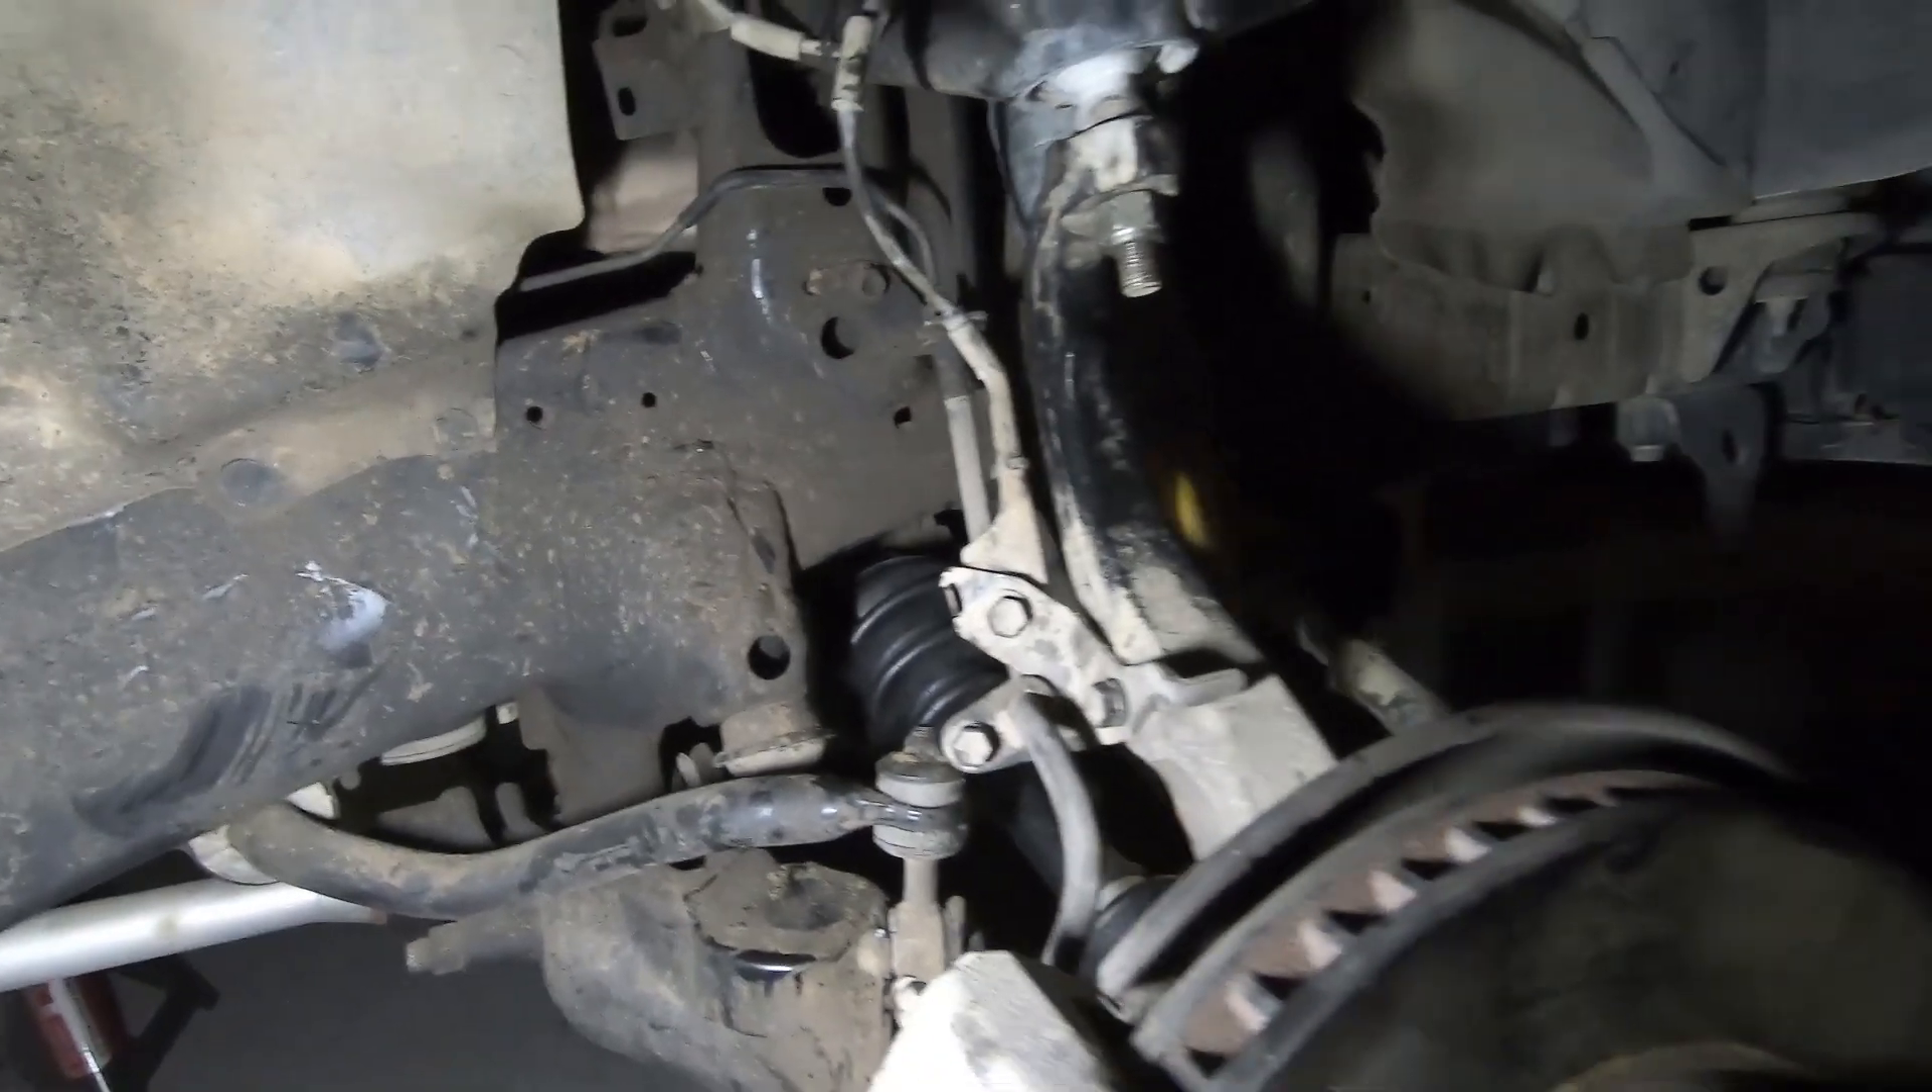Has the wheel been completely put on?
No.